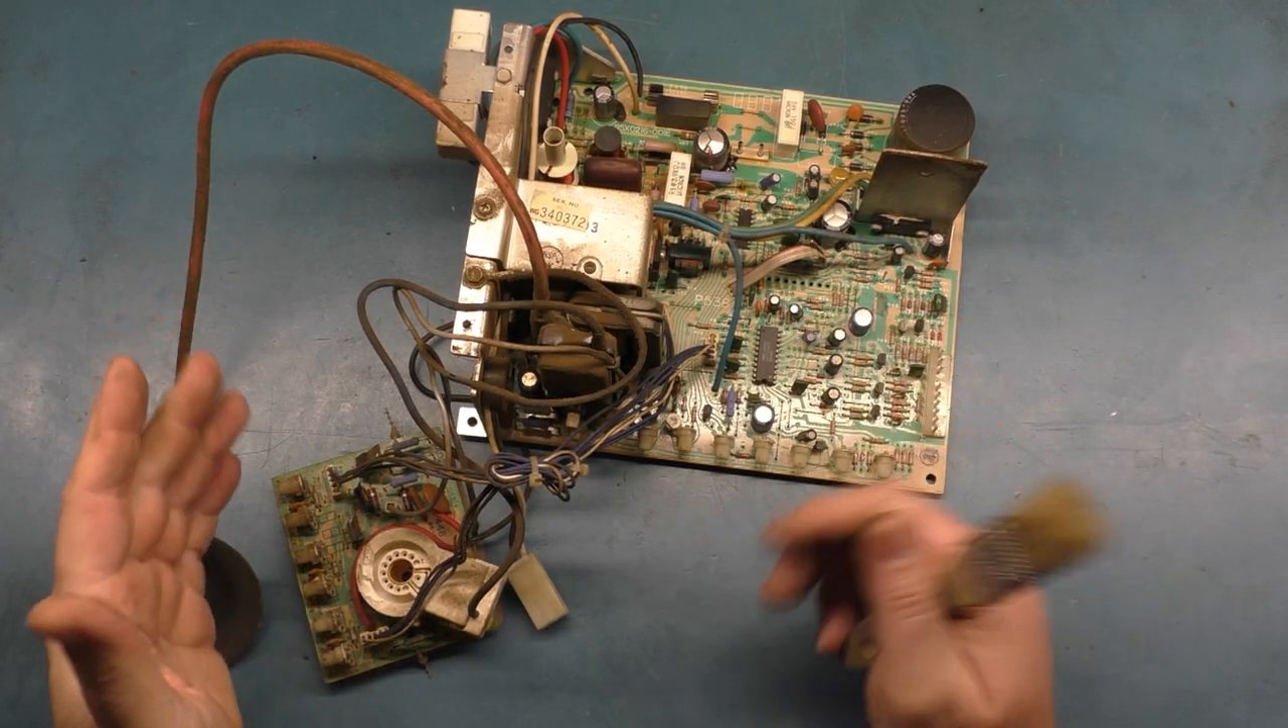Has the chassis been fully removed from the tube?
Yes.